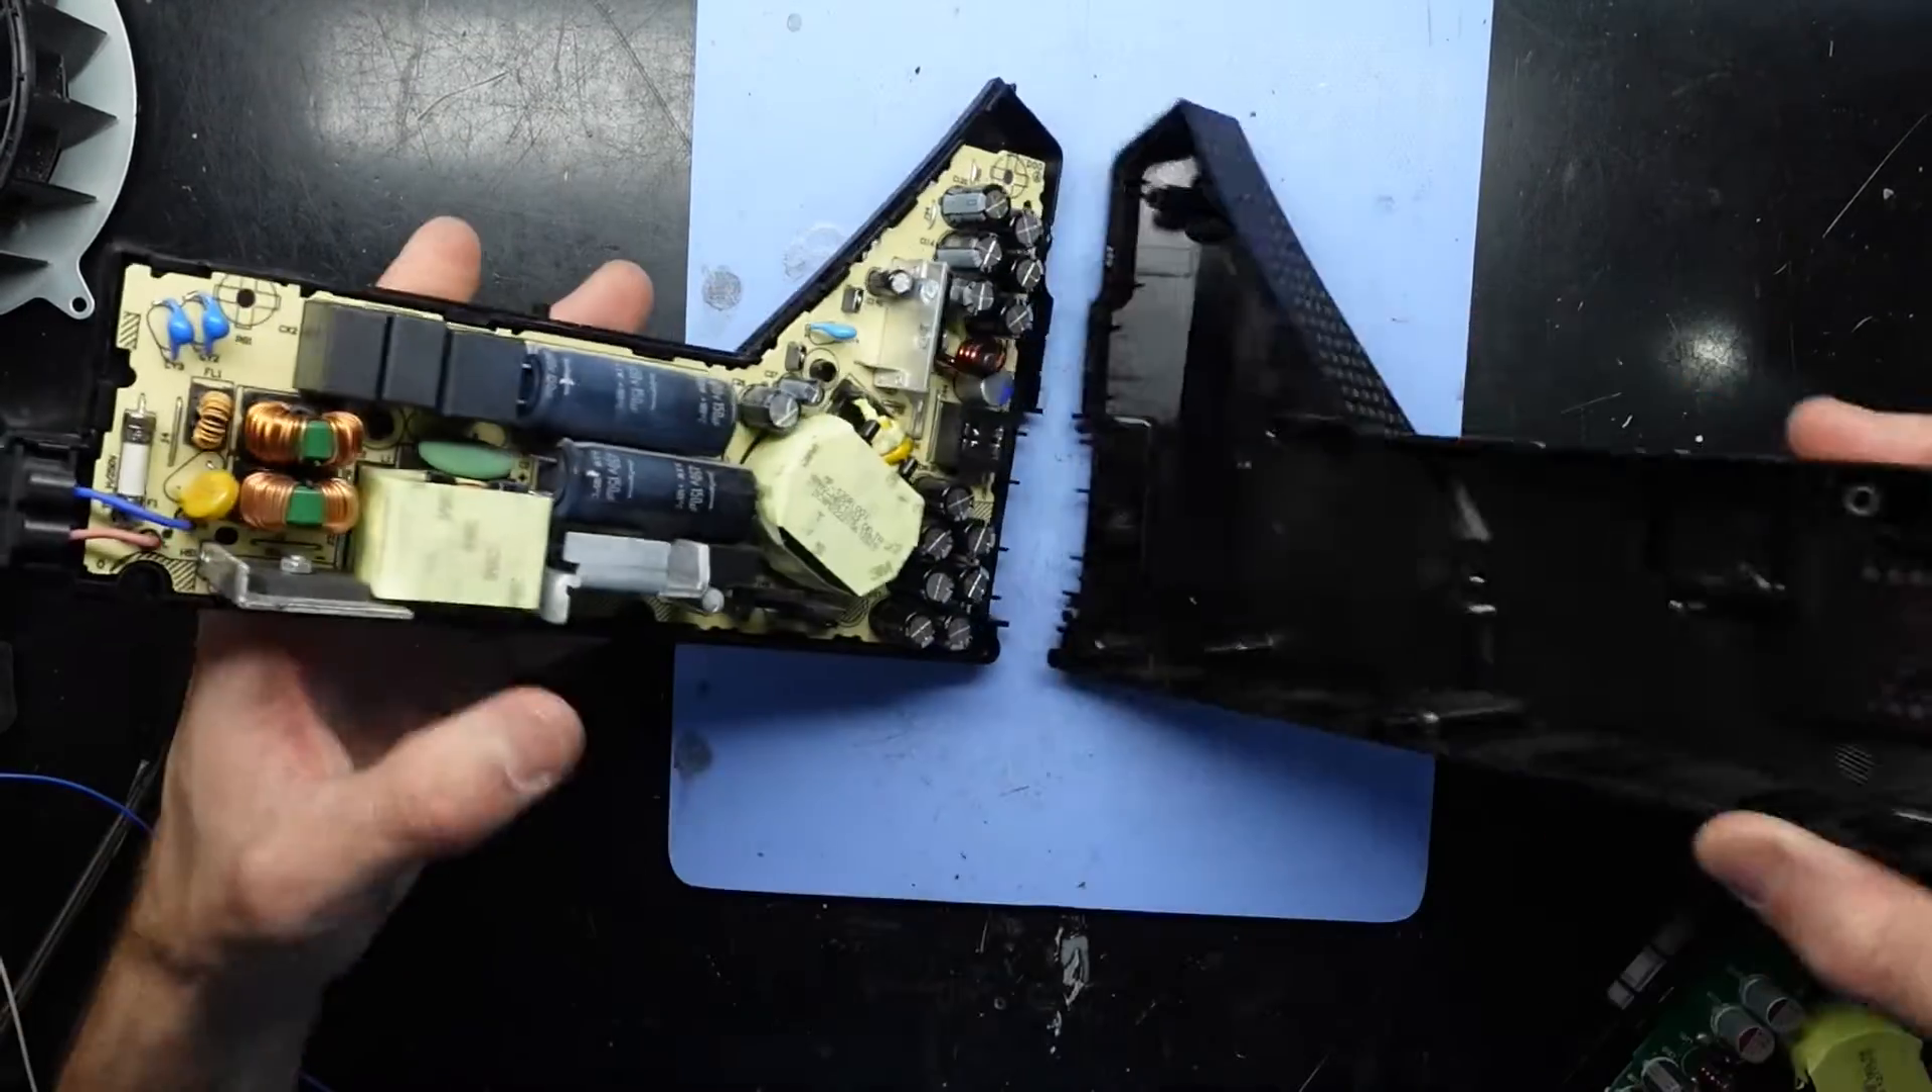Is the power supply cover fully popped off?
Yes.